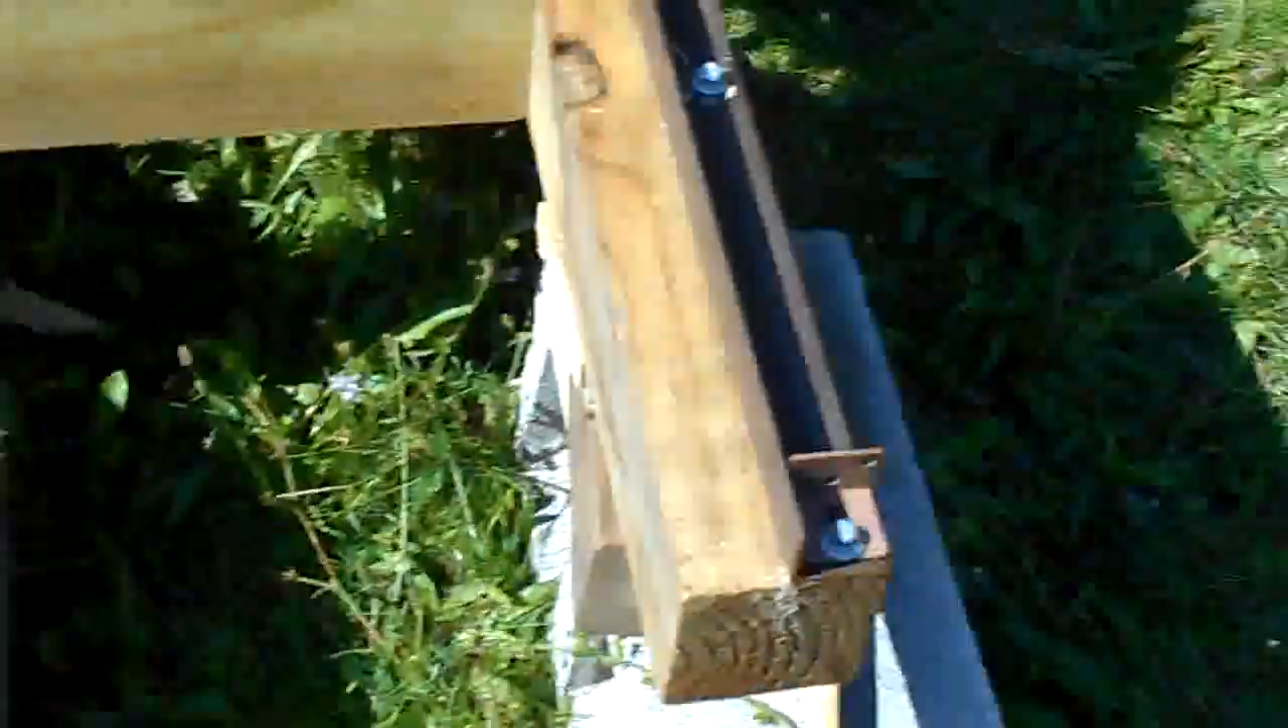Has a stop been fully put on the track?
Yes.